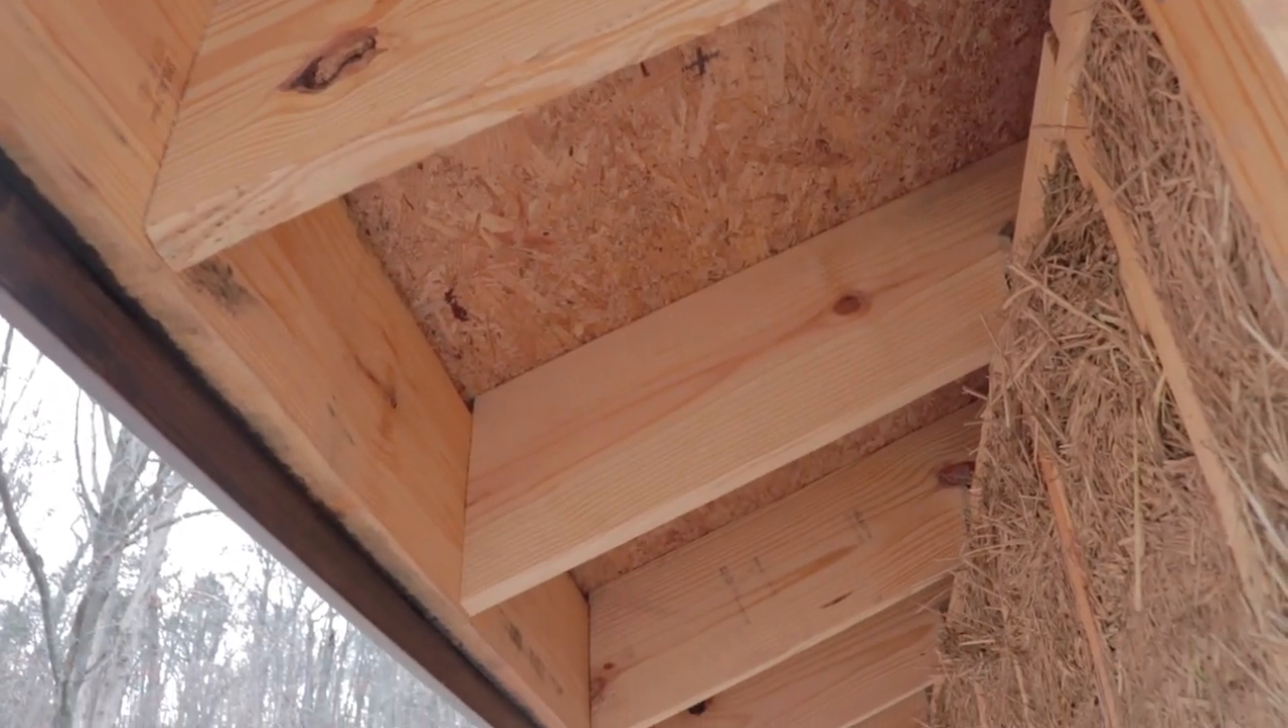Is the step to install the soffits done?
No.